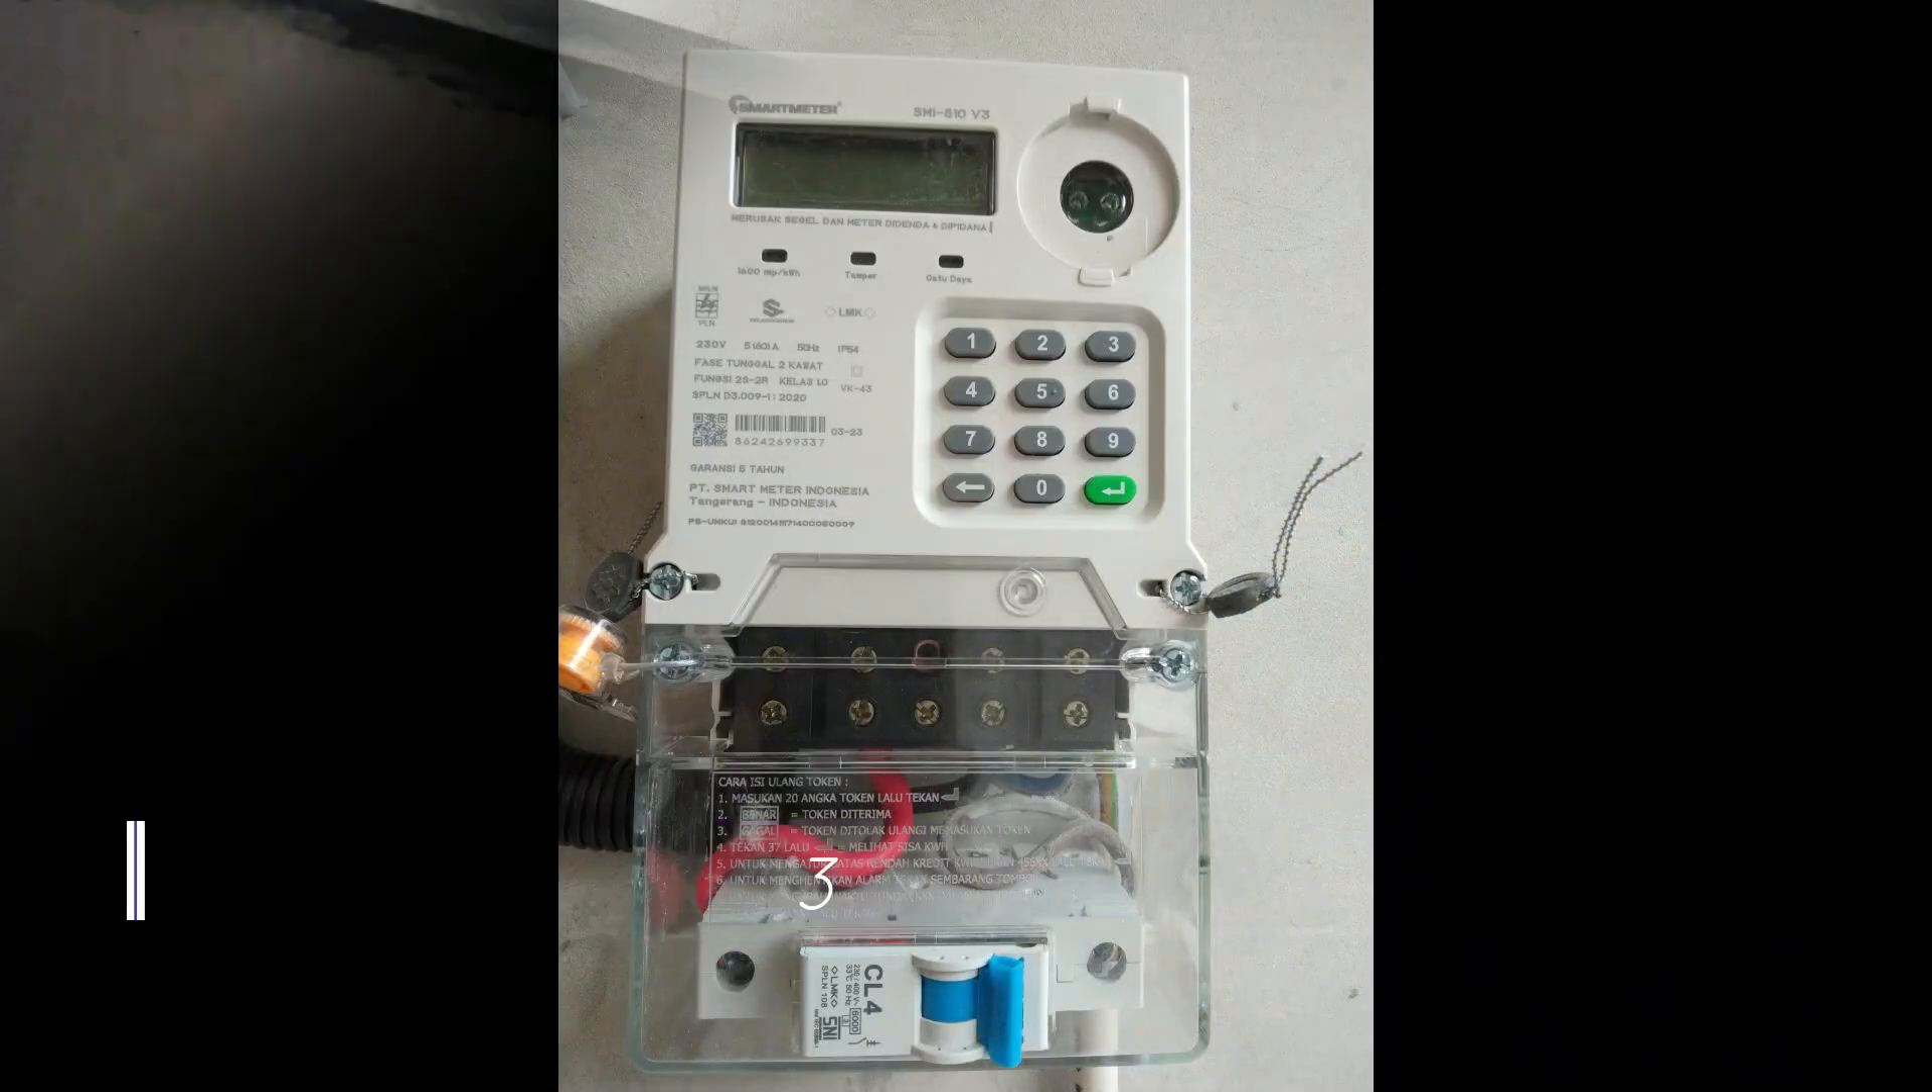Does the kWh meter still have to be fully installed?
No.